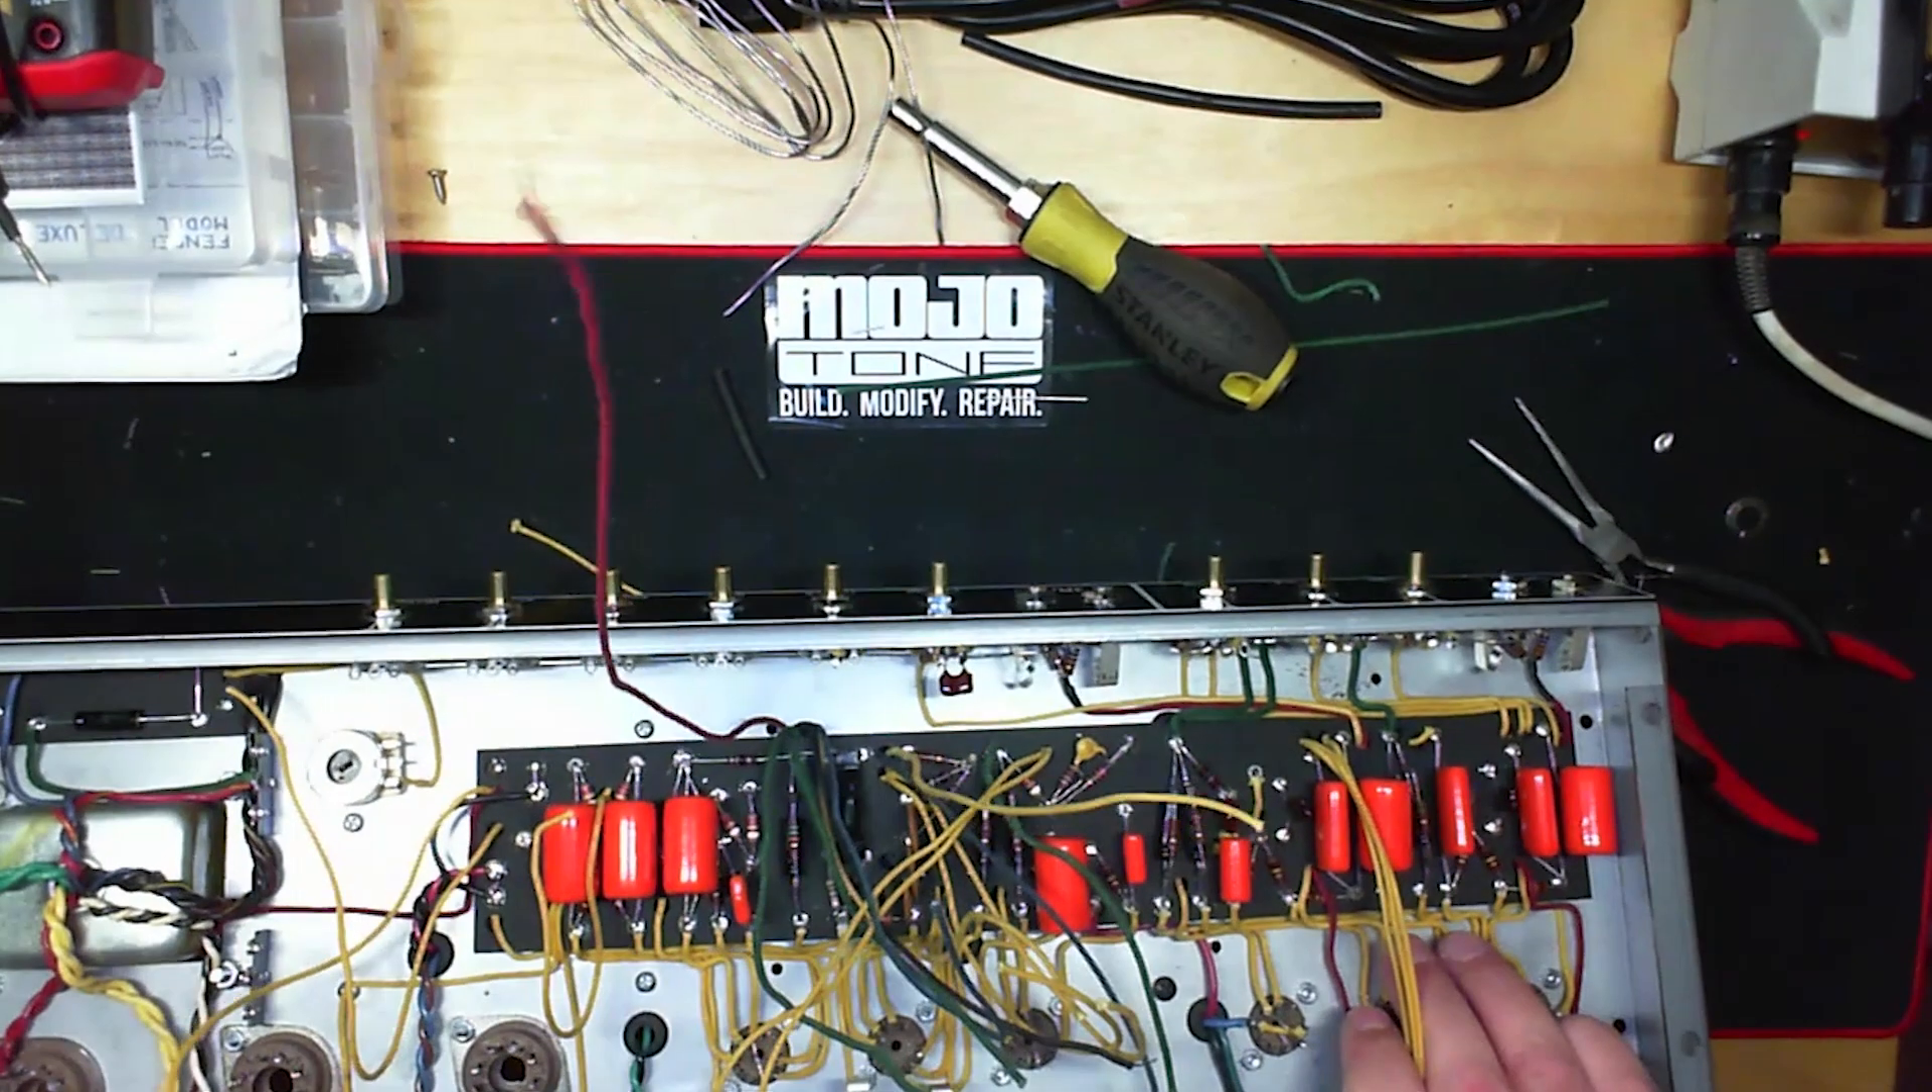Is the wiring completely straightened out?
No.